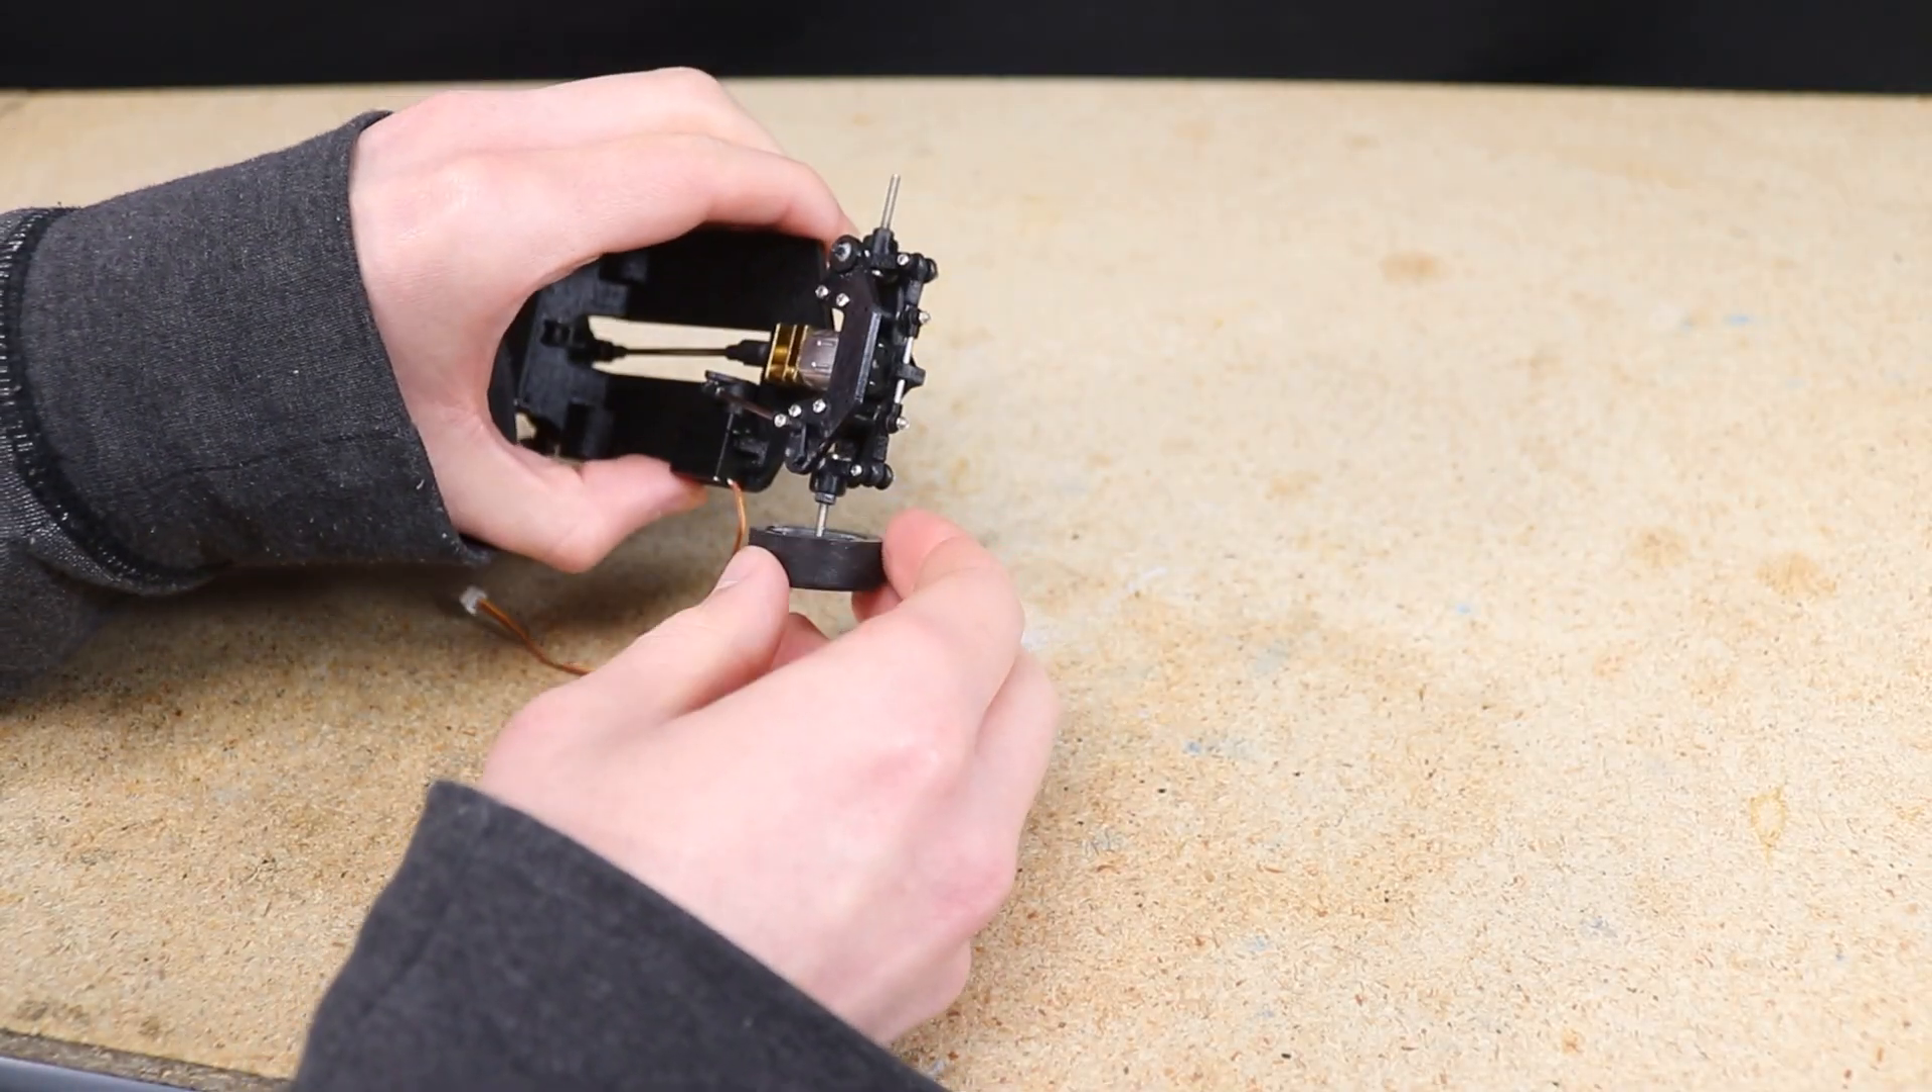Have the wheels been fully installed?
No.